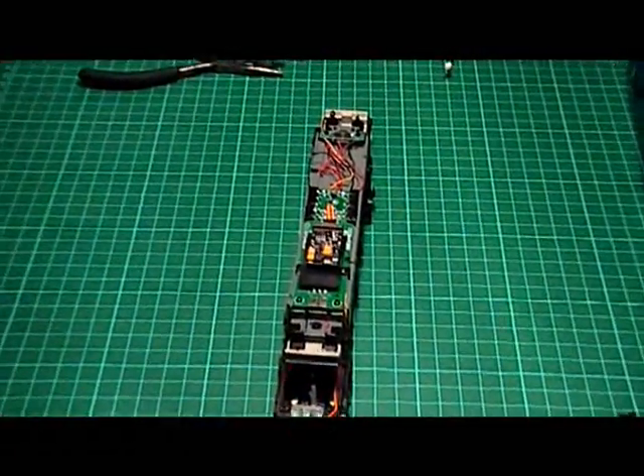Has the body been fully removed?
Yes.